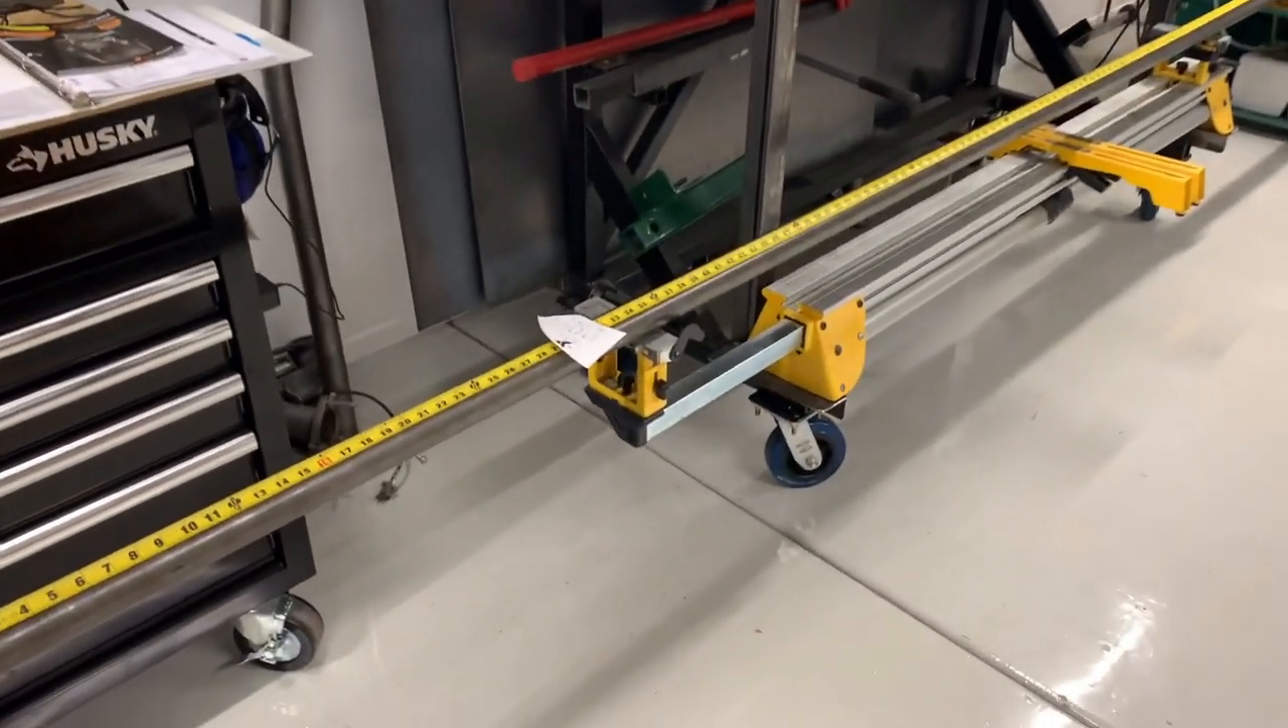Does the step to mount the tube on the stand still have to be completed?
No.